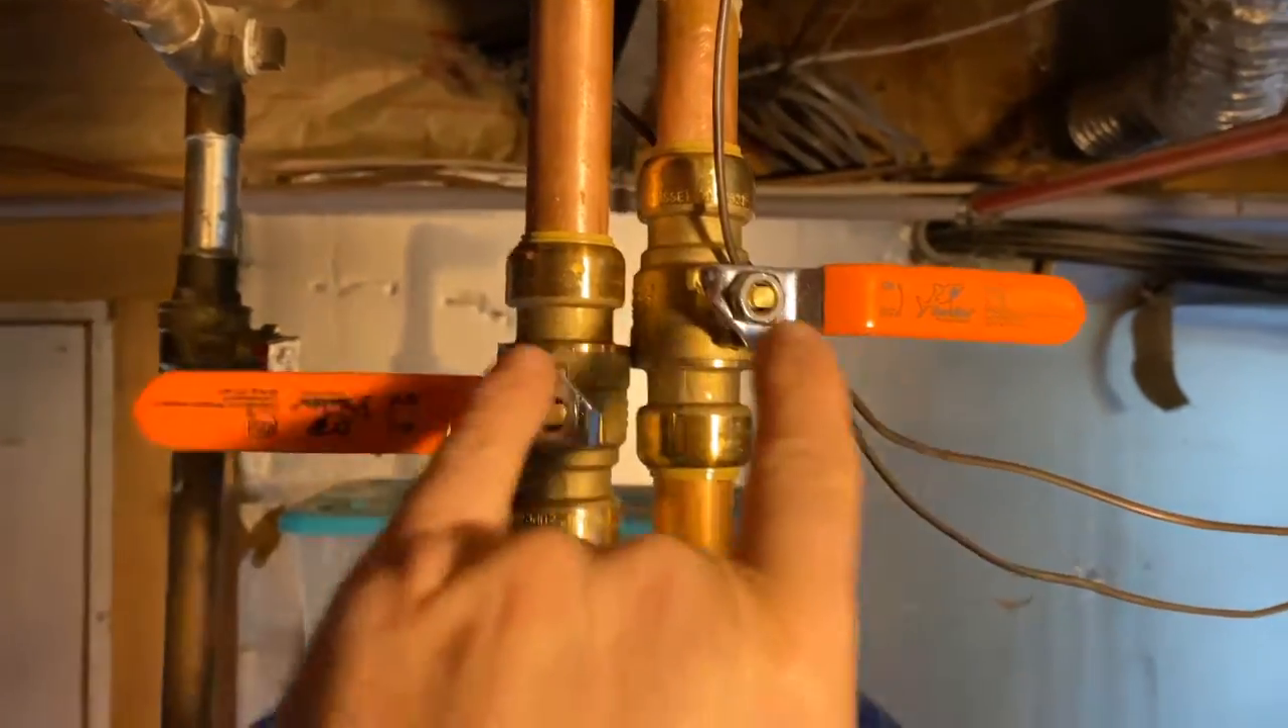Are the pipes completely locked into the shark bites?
Yes.